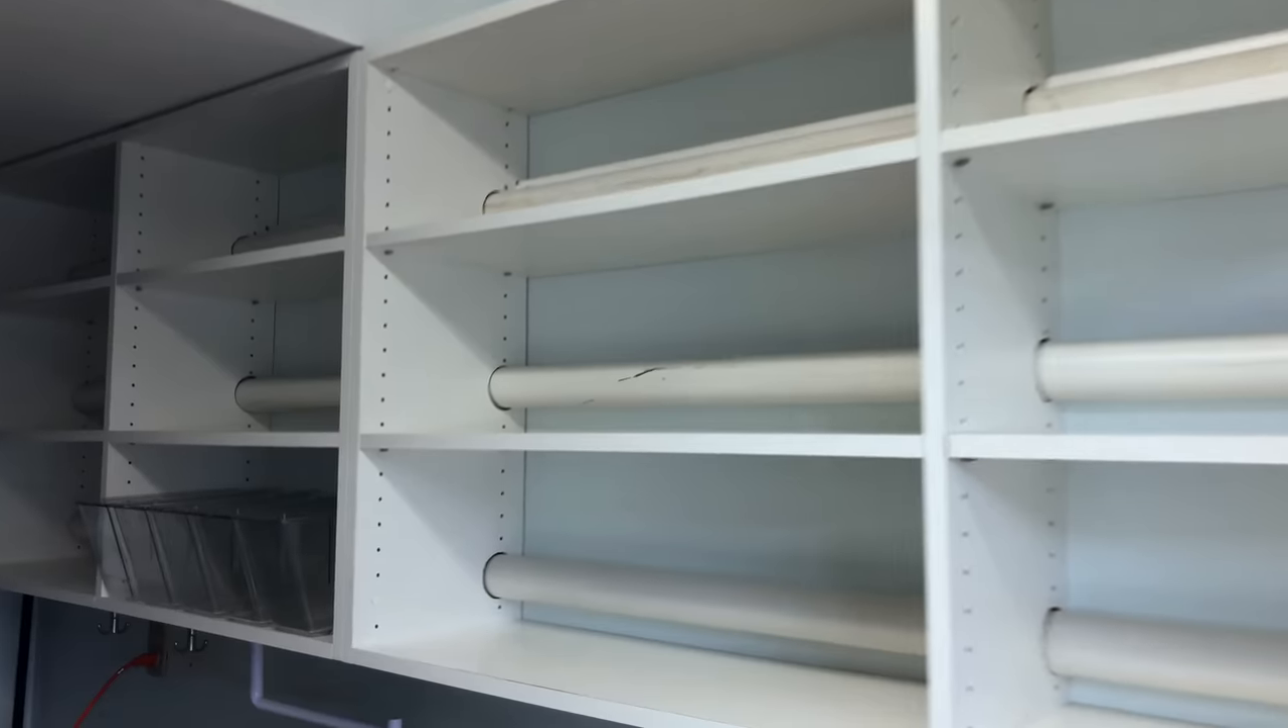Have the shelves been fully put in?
Yes.